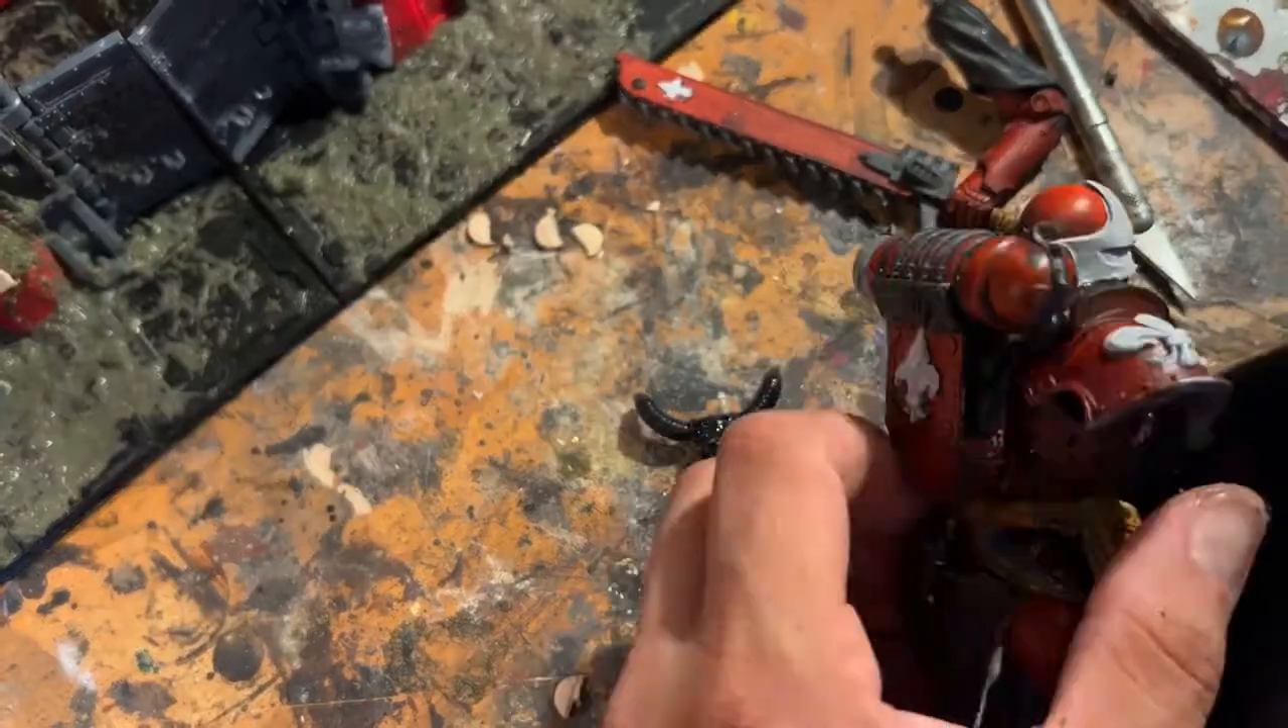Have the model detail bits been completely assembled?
No.